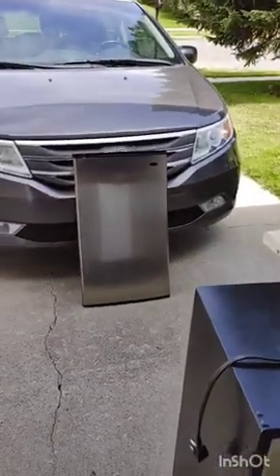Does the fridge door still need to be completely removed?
No.